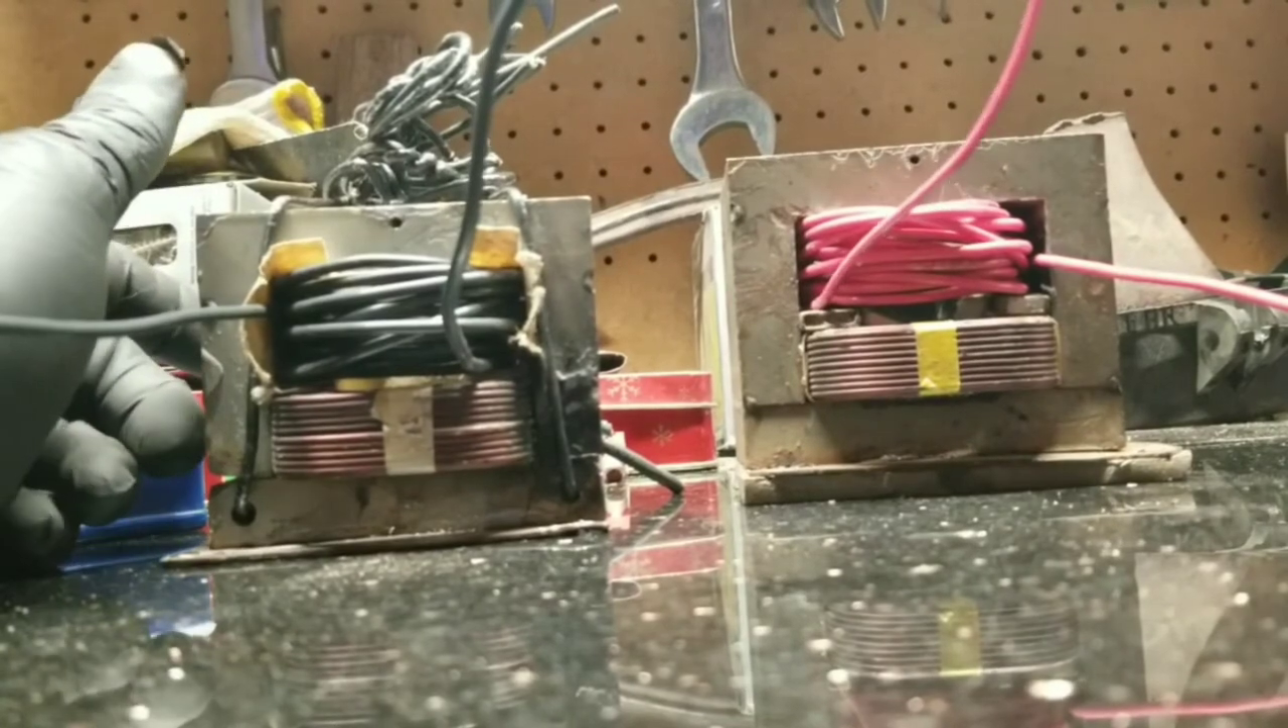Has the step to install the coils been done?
Yes.